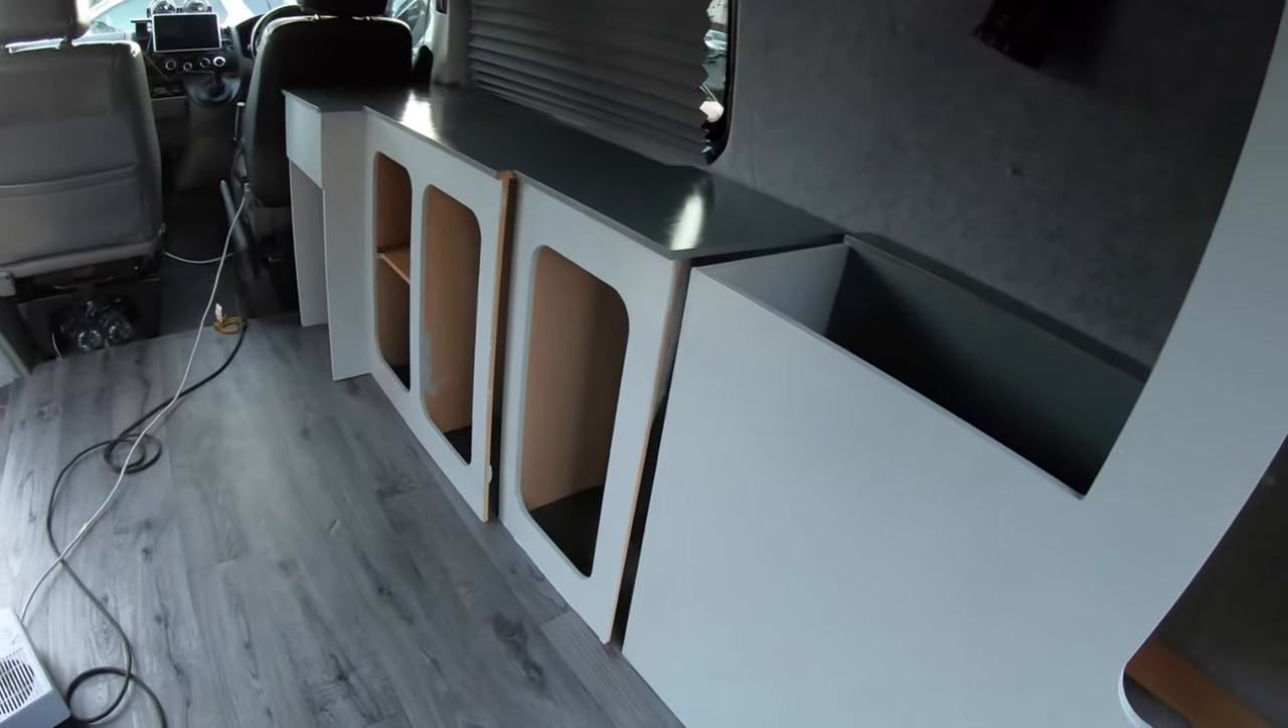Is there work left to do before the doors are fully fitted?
Yes.